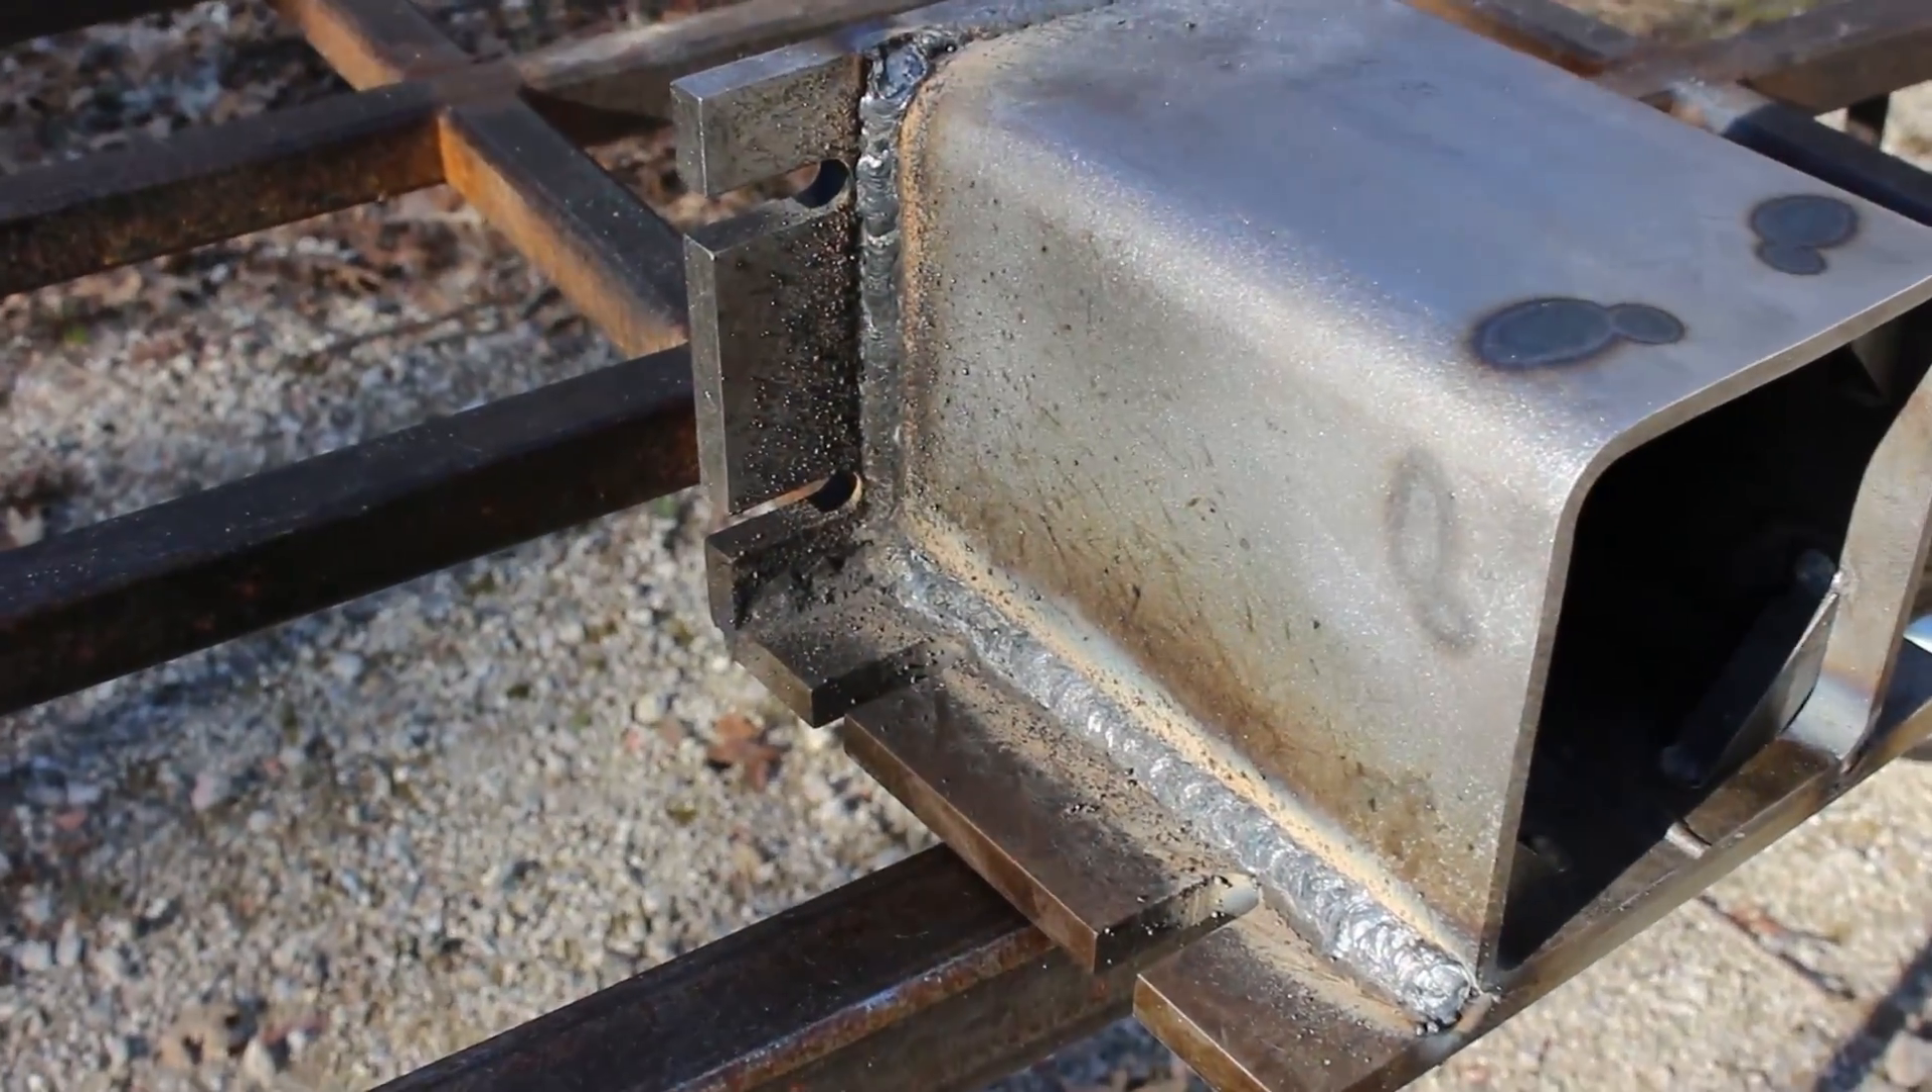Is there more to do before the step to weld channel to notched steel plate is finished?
No.